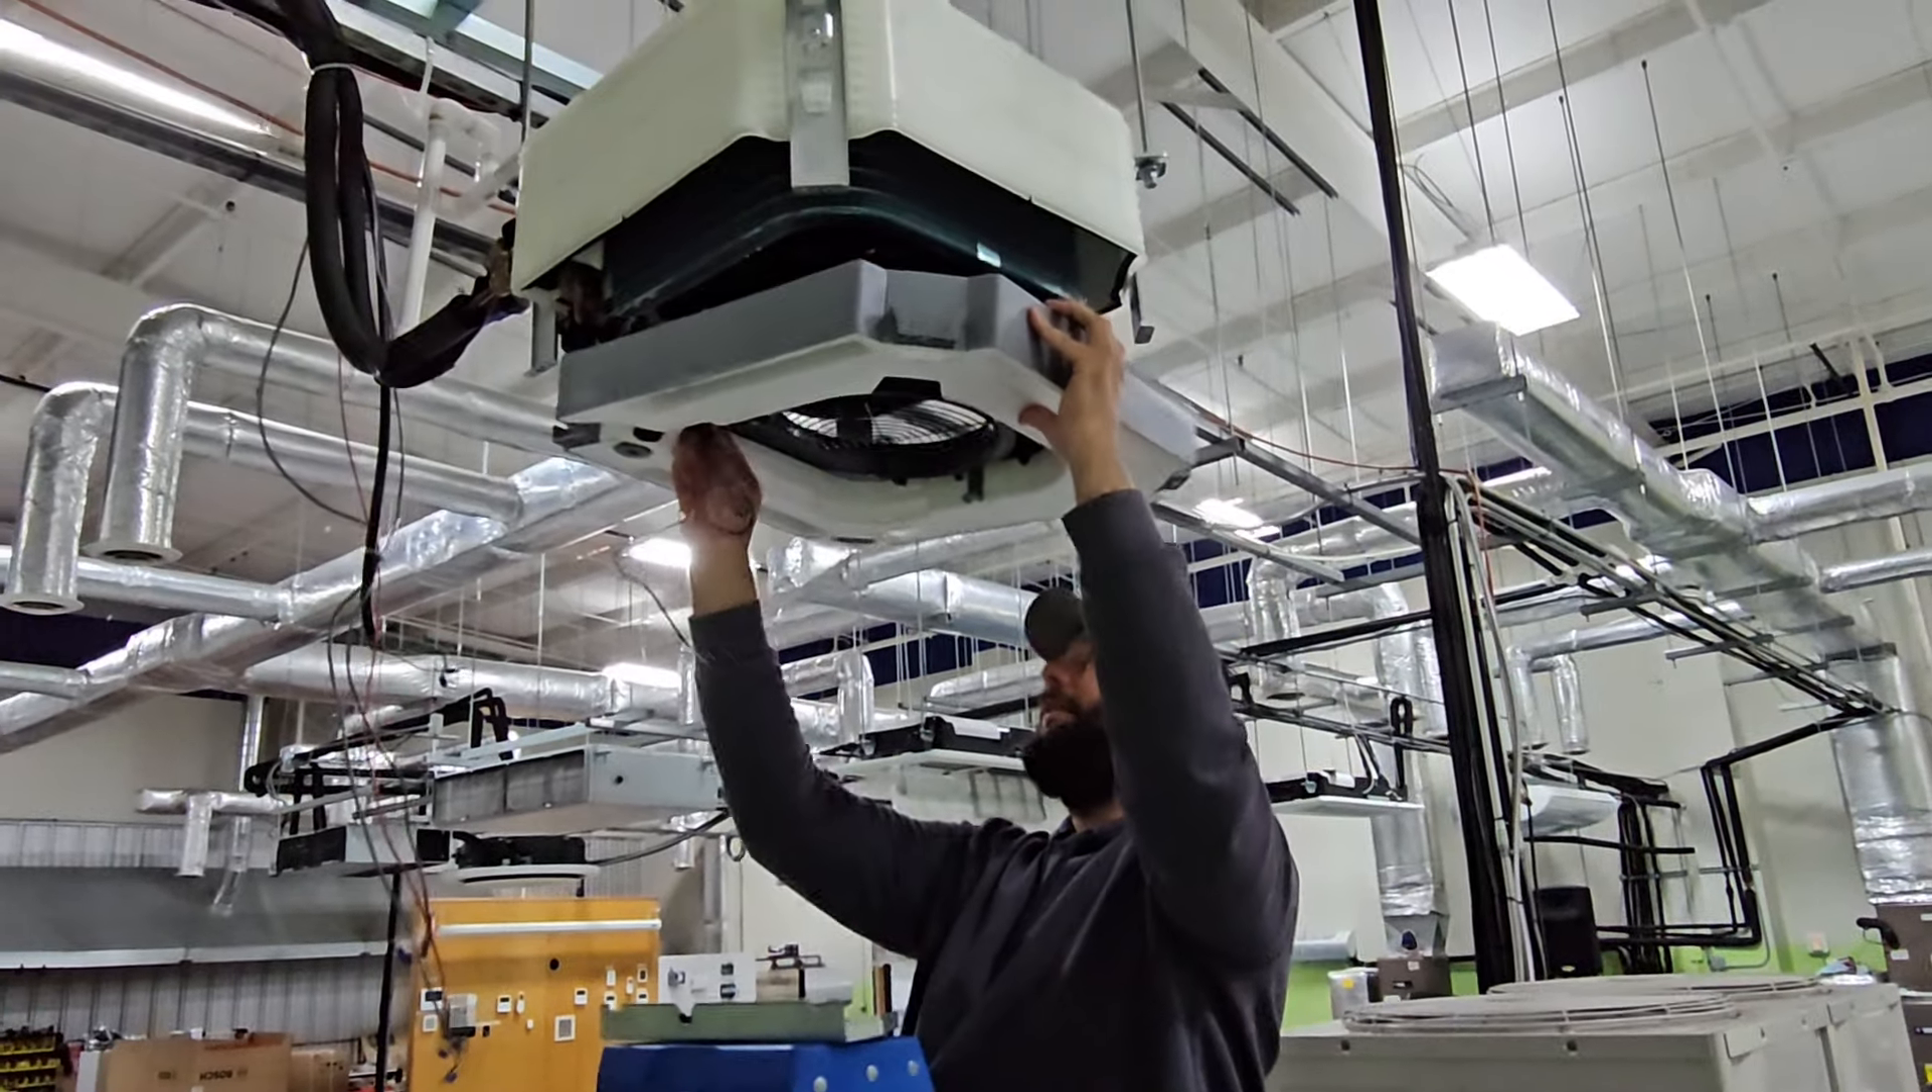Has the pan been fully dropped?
No.